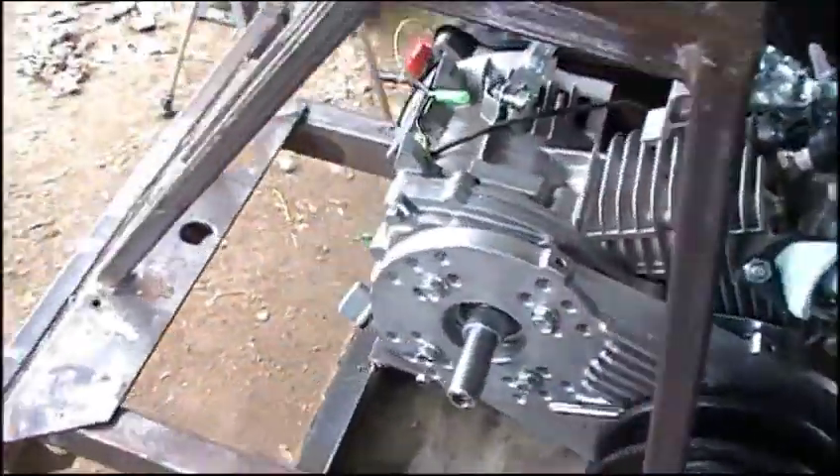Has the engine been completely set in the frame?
Yes.